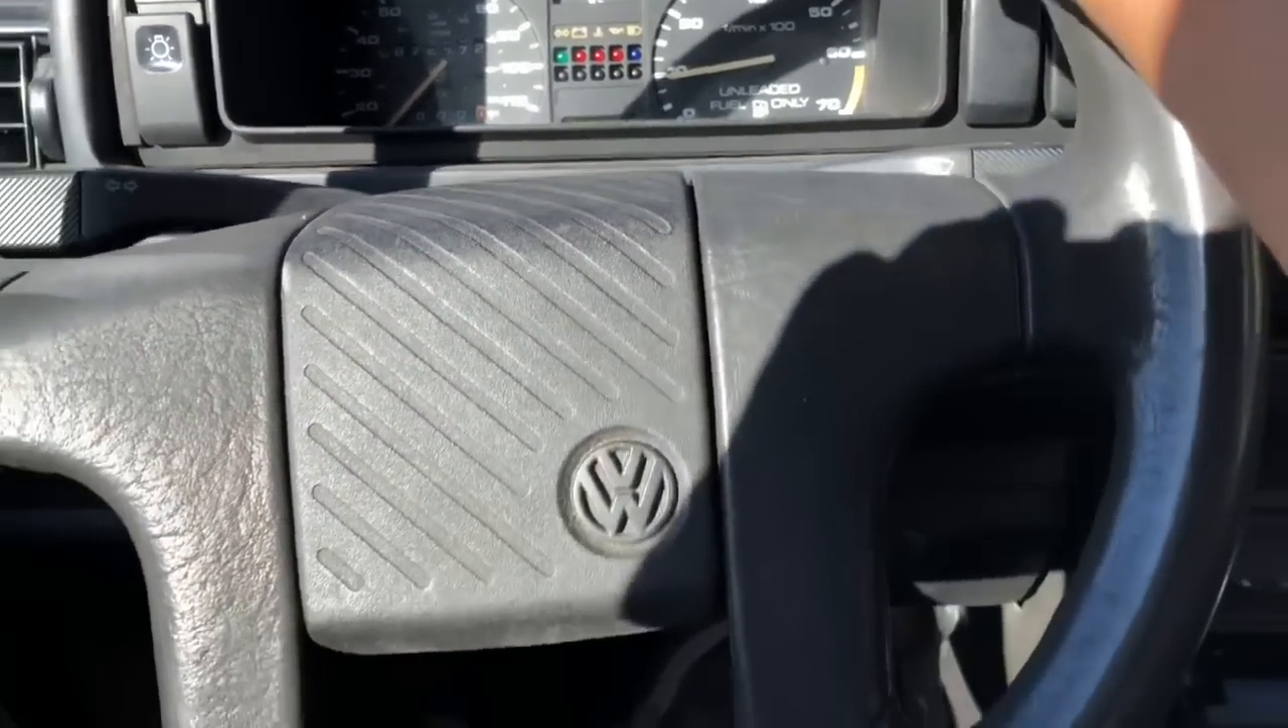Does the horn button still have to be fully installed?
No.